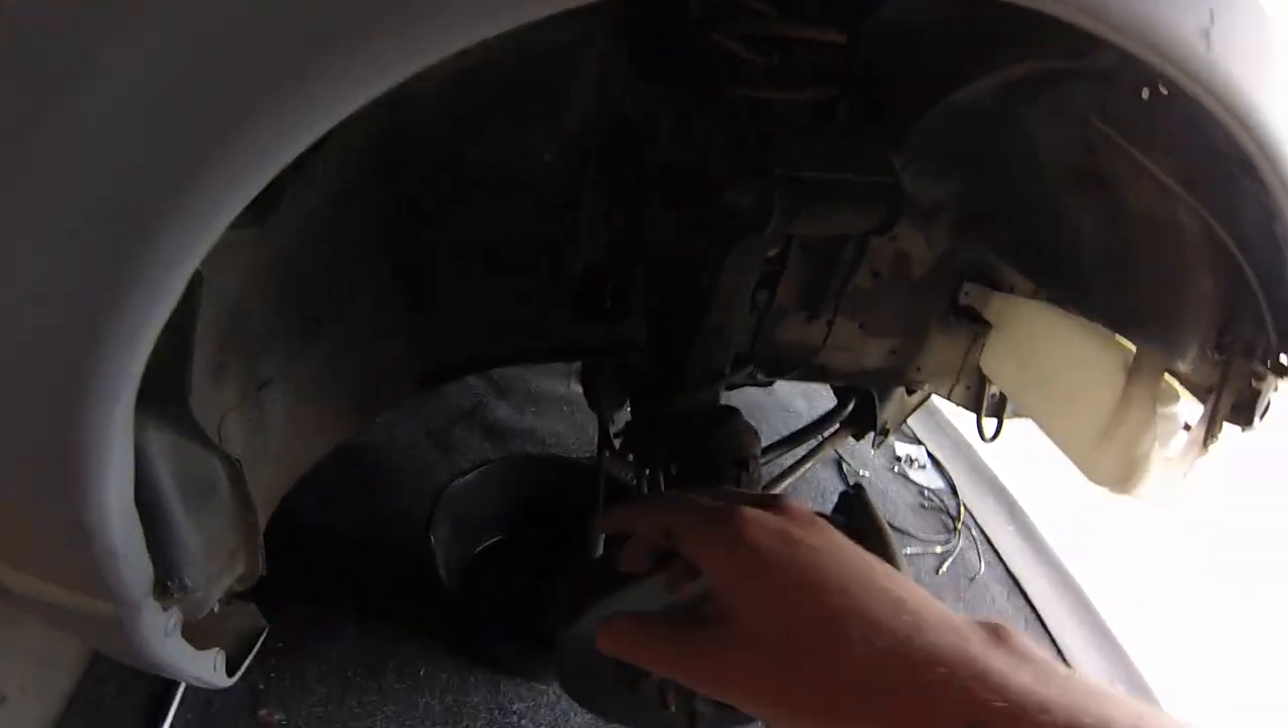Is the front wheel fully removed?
Yes.